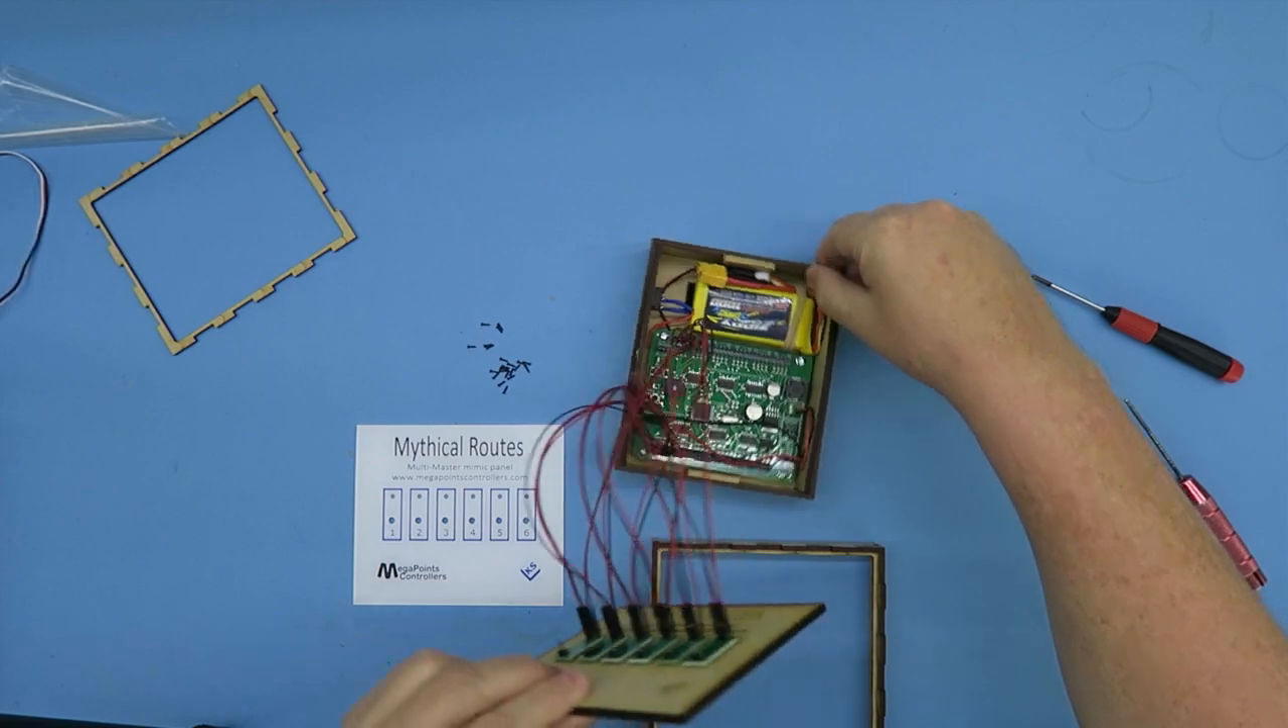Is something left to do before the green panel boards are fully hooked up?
No.